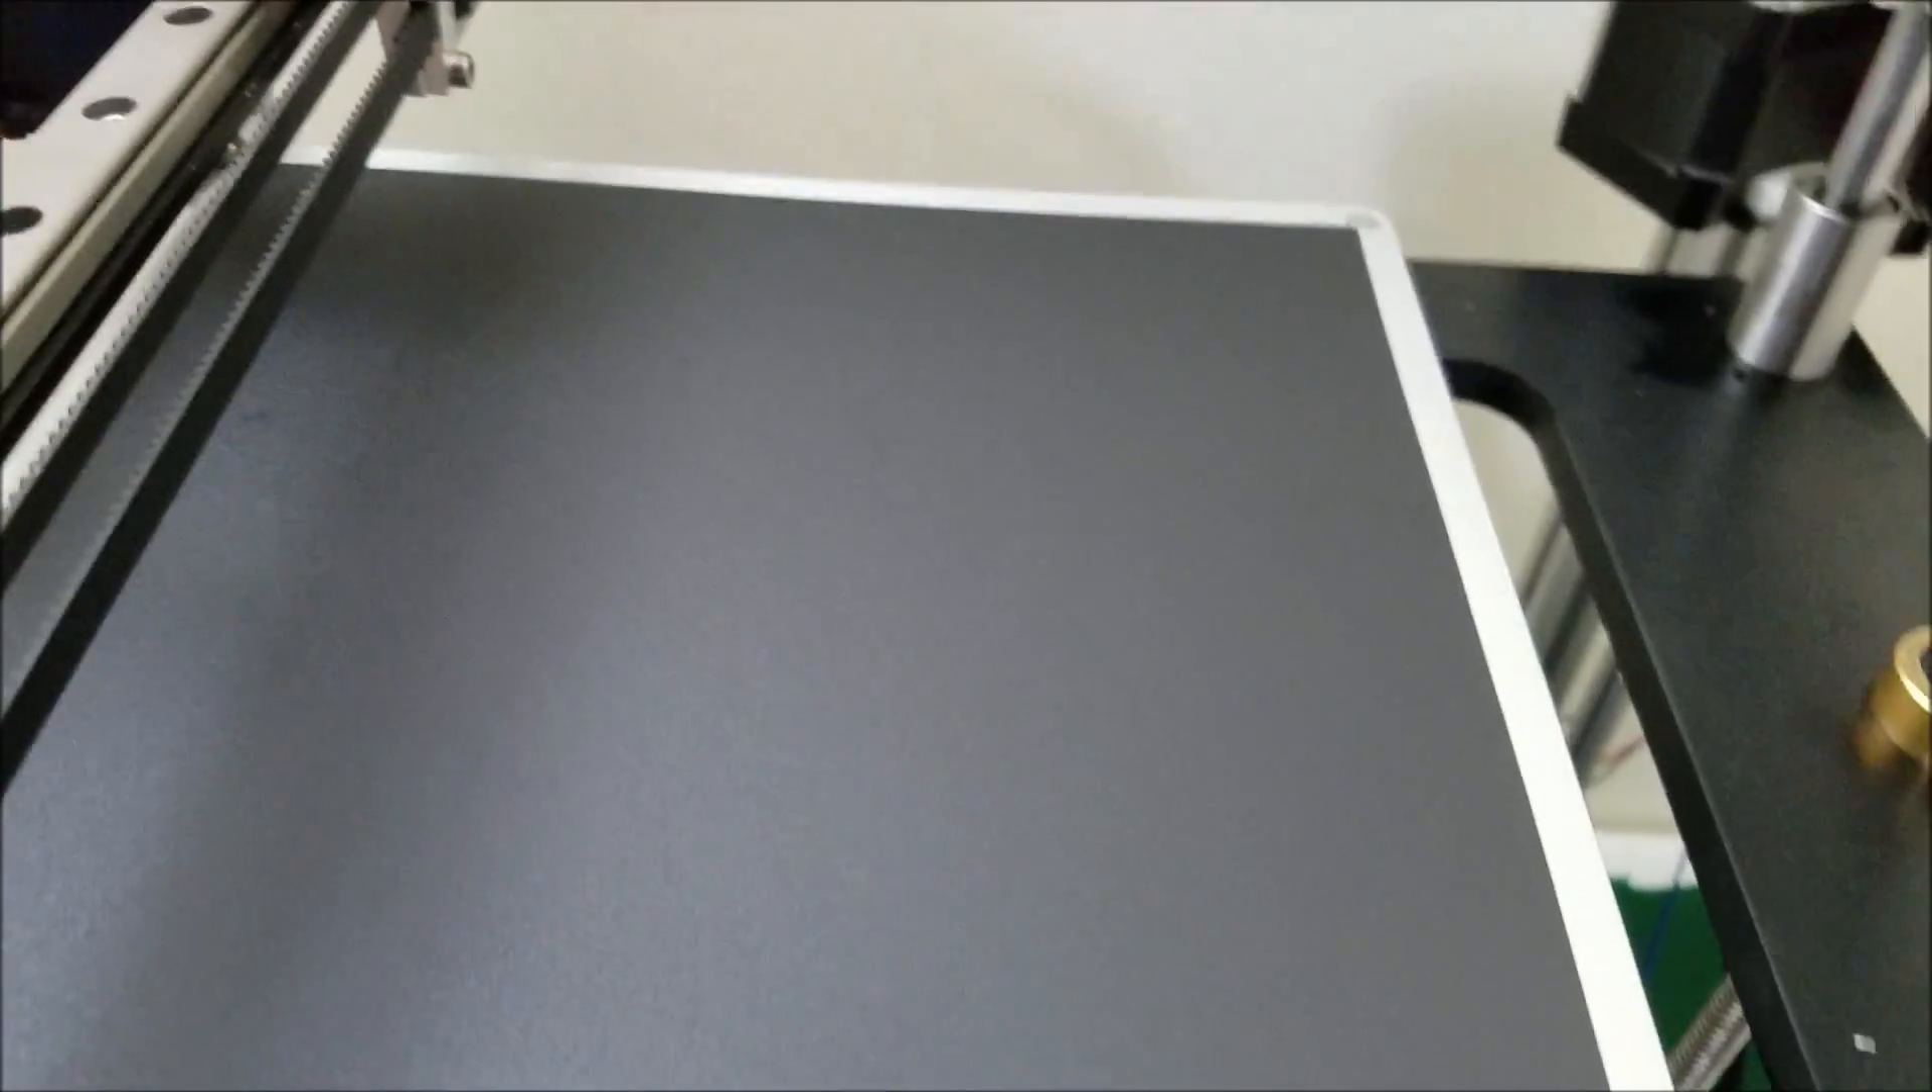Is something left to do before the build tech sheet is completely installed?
No.